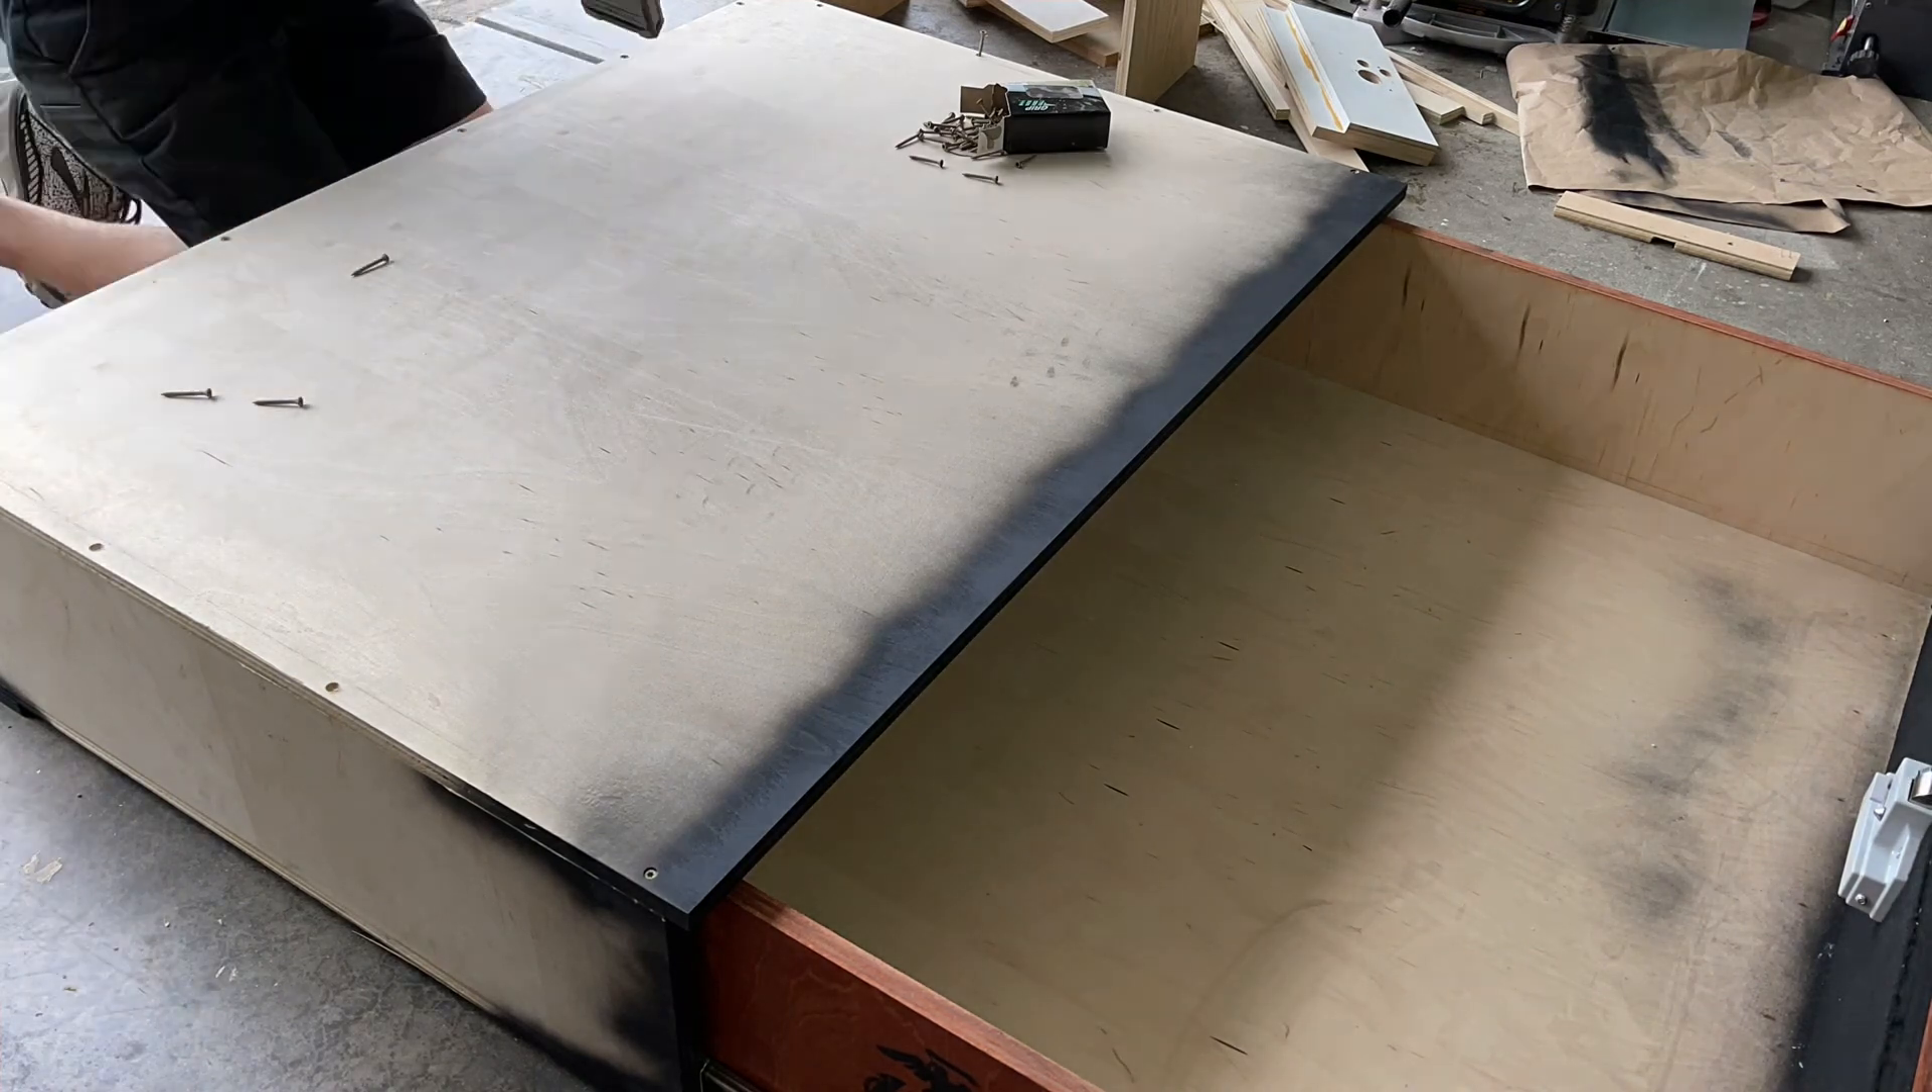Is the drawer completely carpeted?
No.